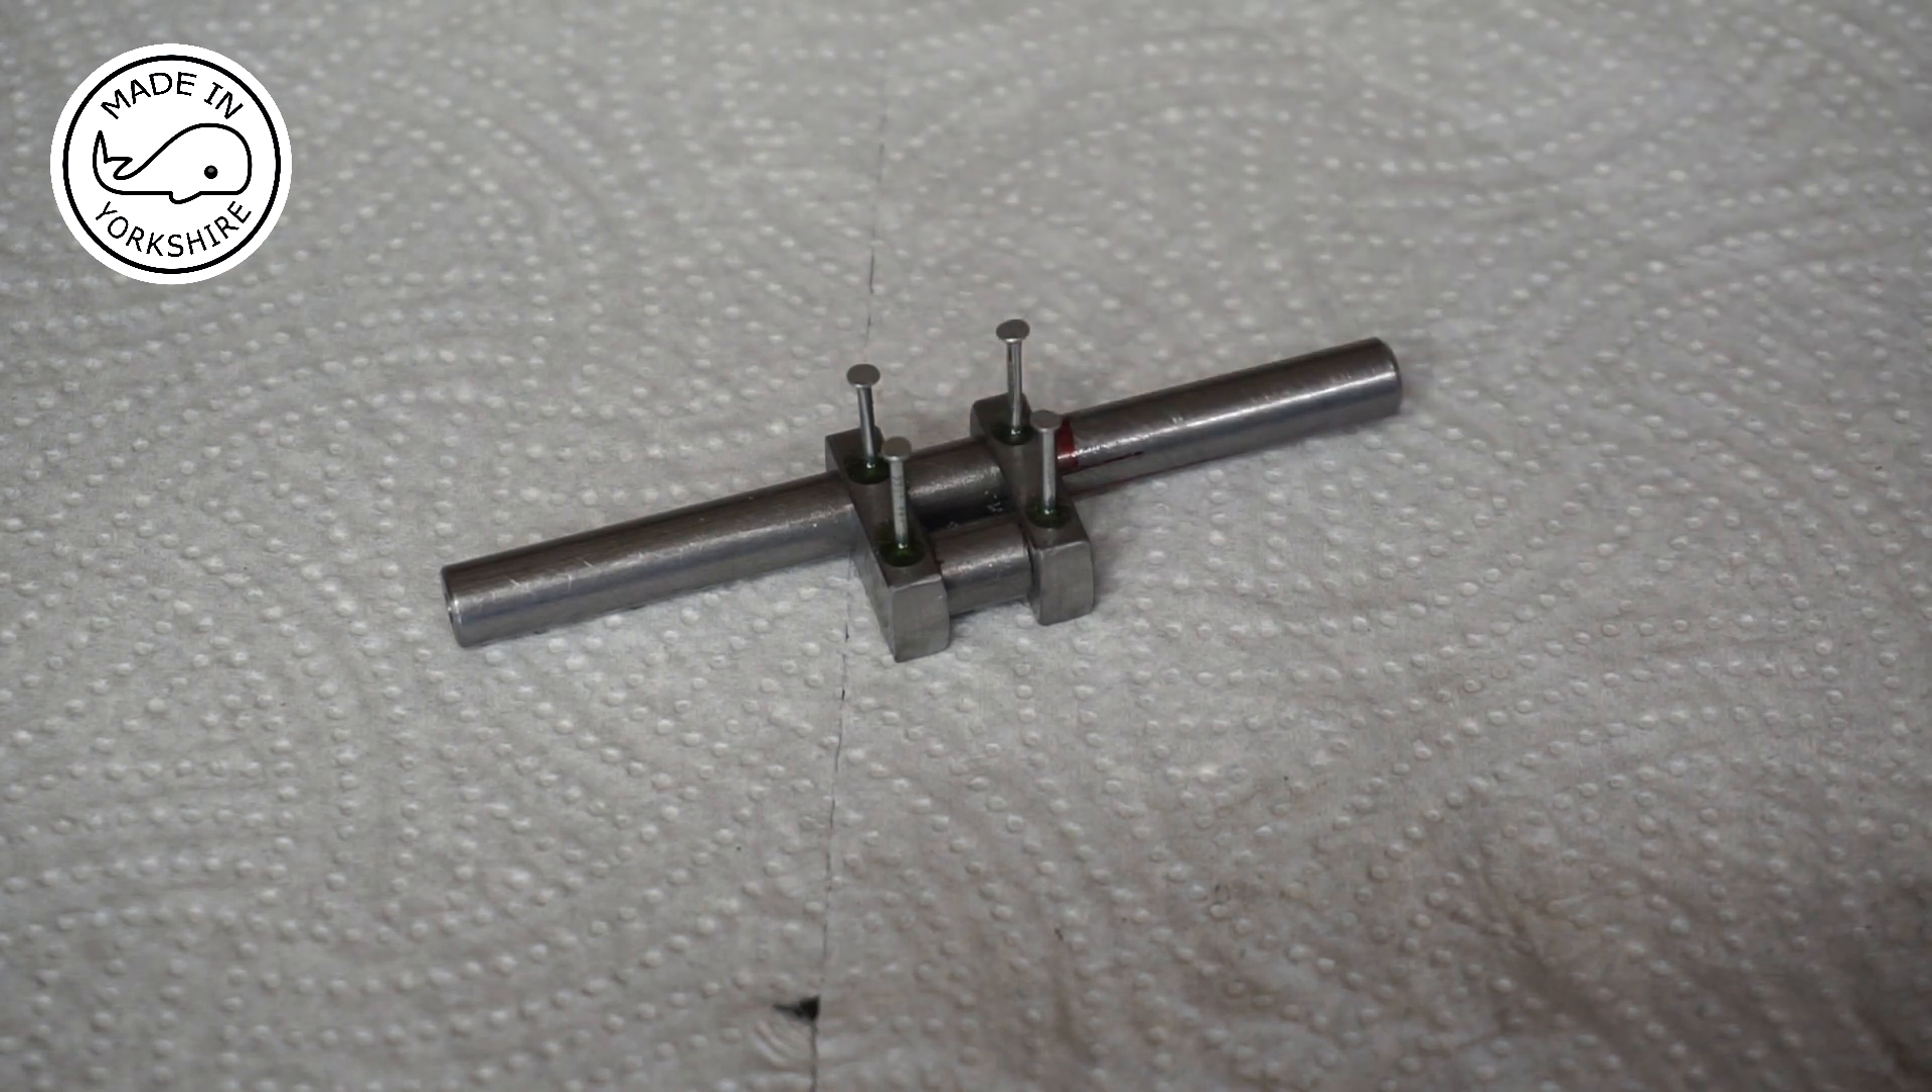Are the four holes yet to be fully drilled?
No.